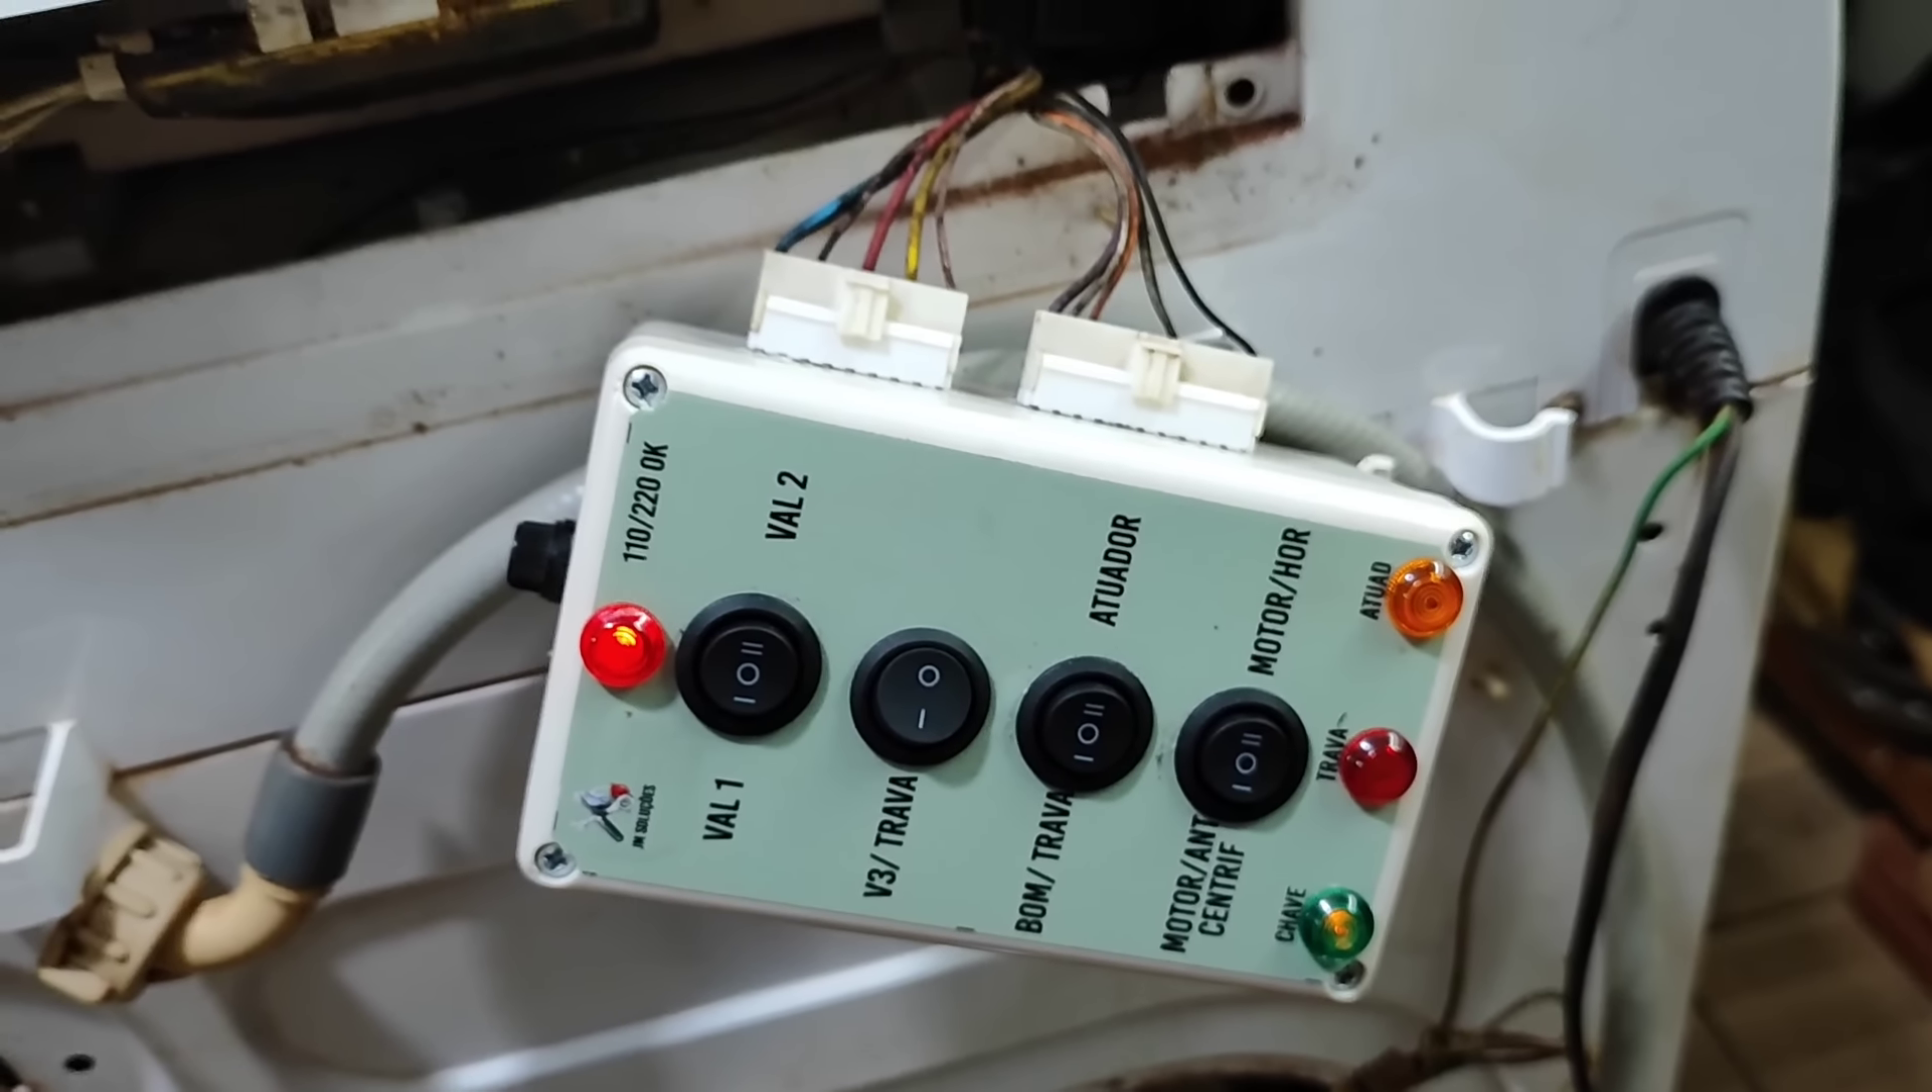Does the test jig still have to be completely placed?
No.